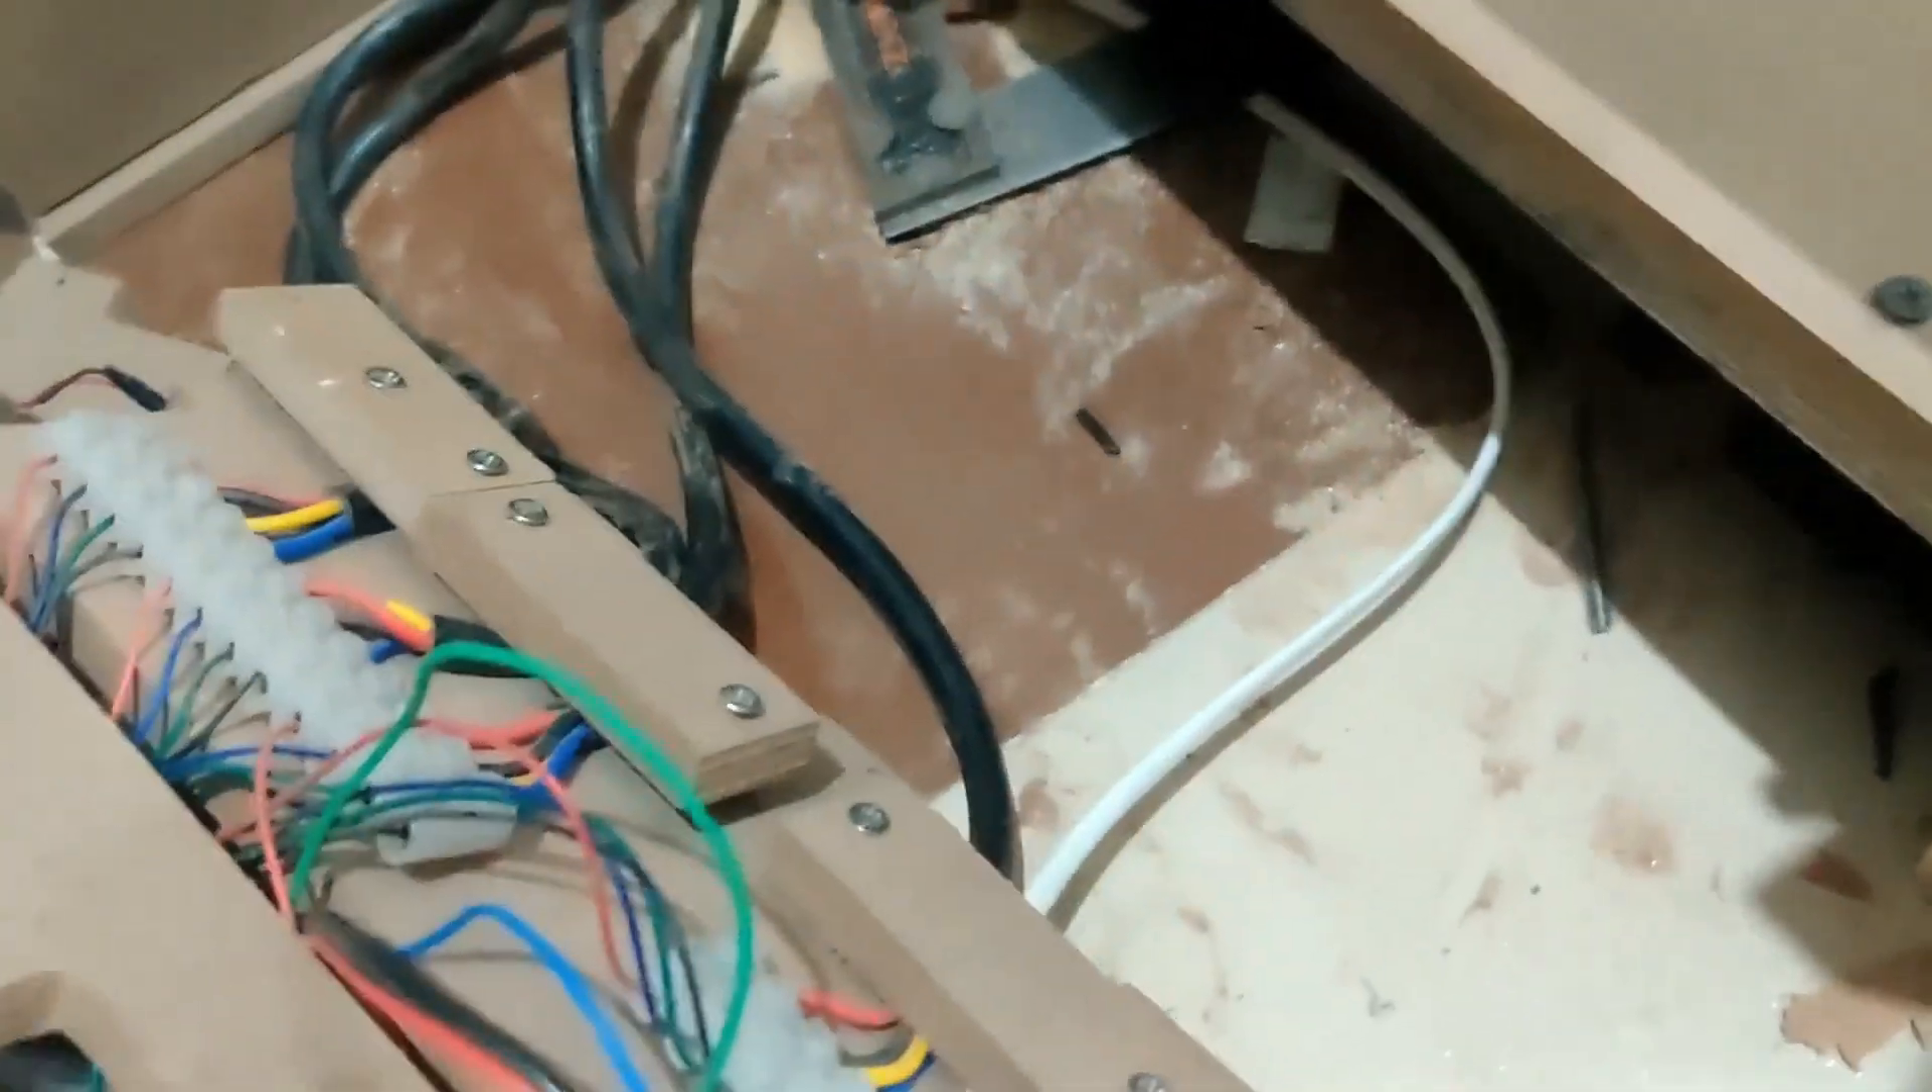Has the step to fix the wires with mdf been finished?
Yes.